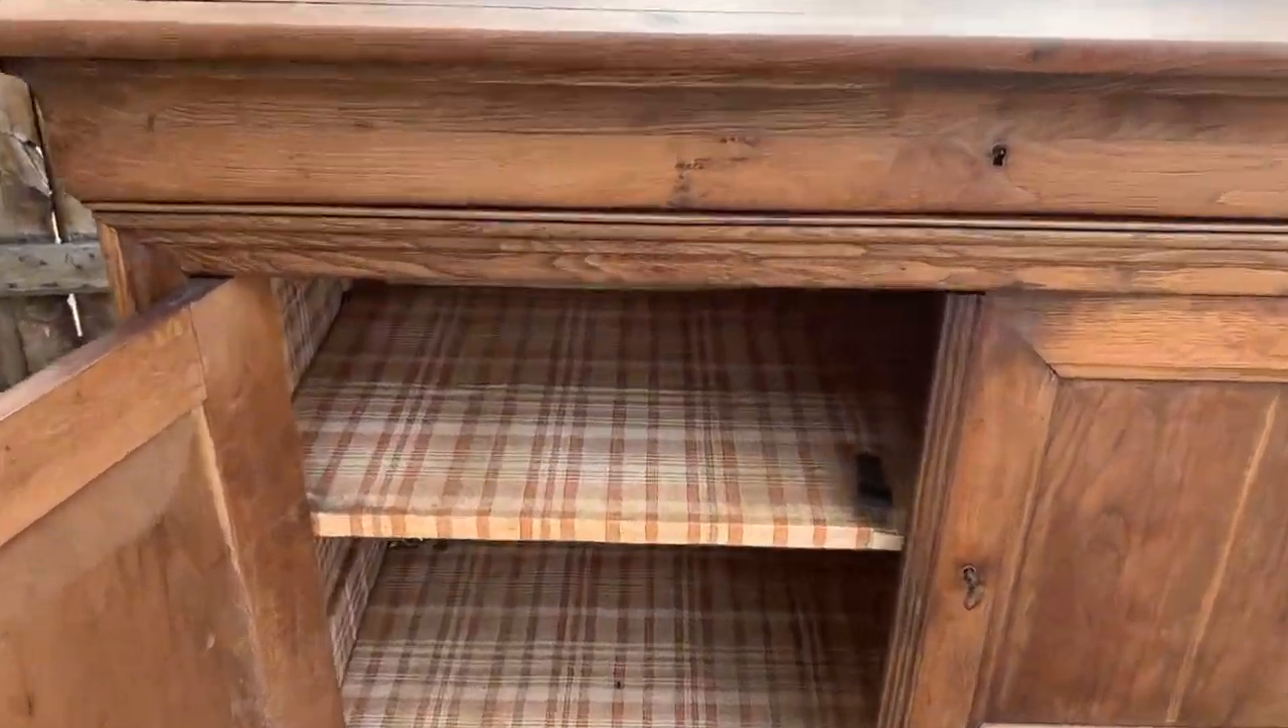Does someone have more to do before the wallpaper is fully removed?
Yes.